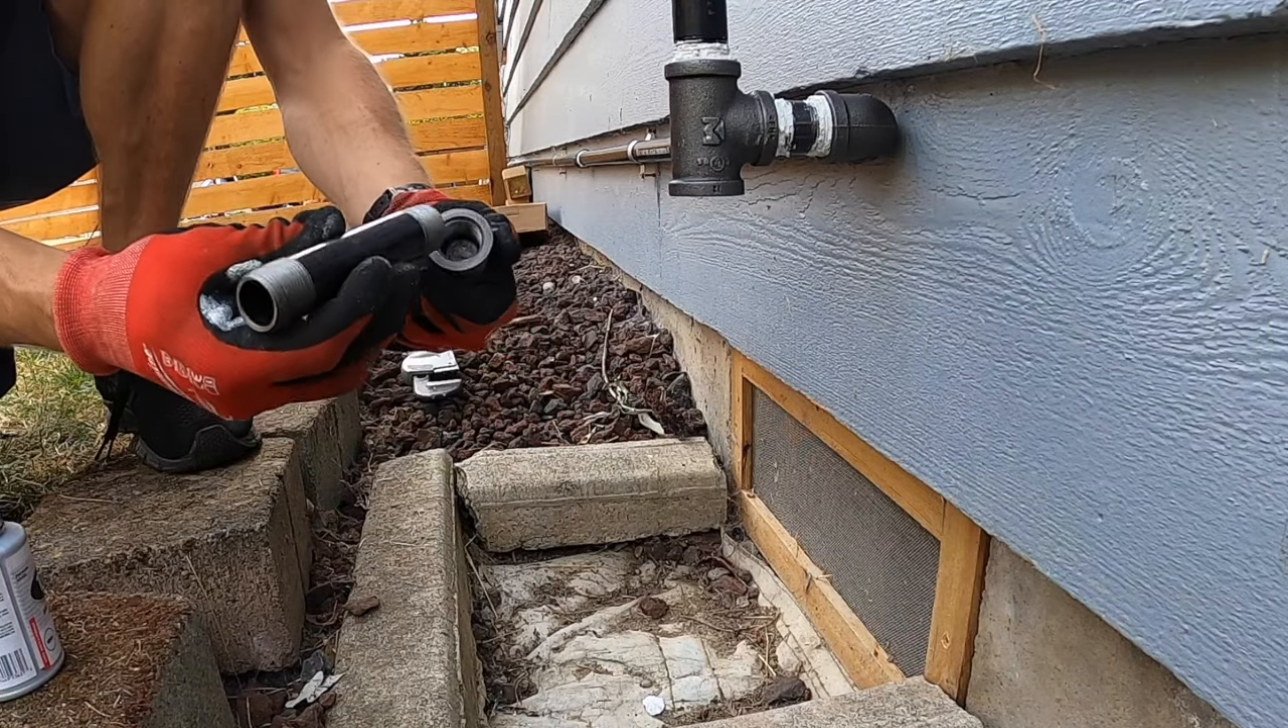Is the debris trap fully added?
No.